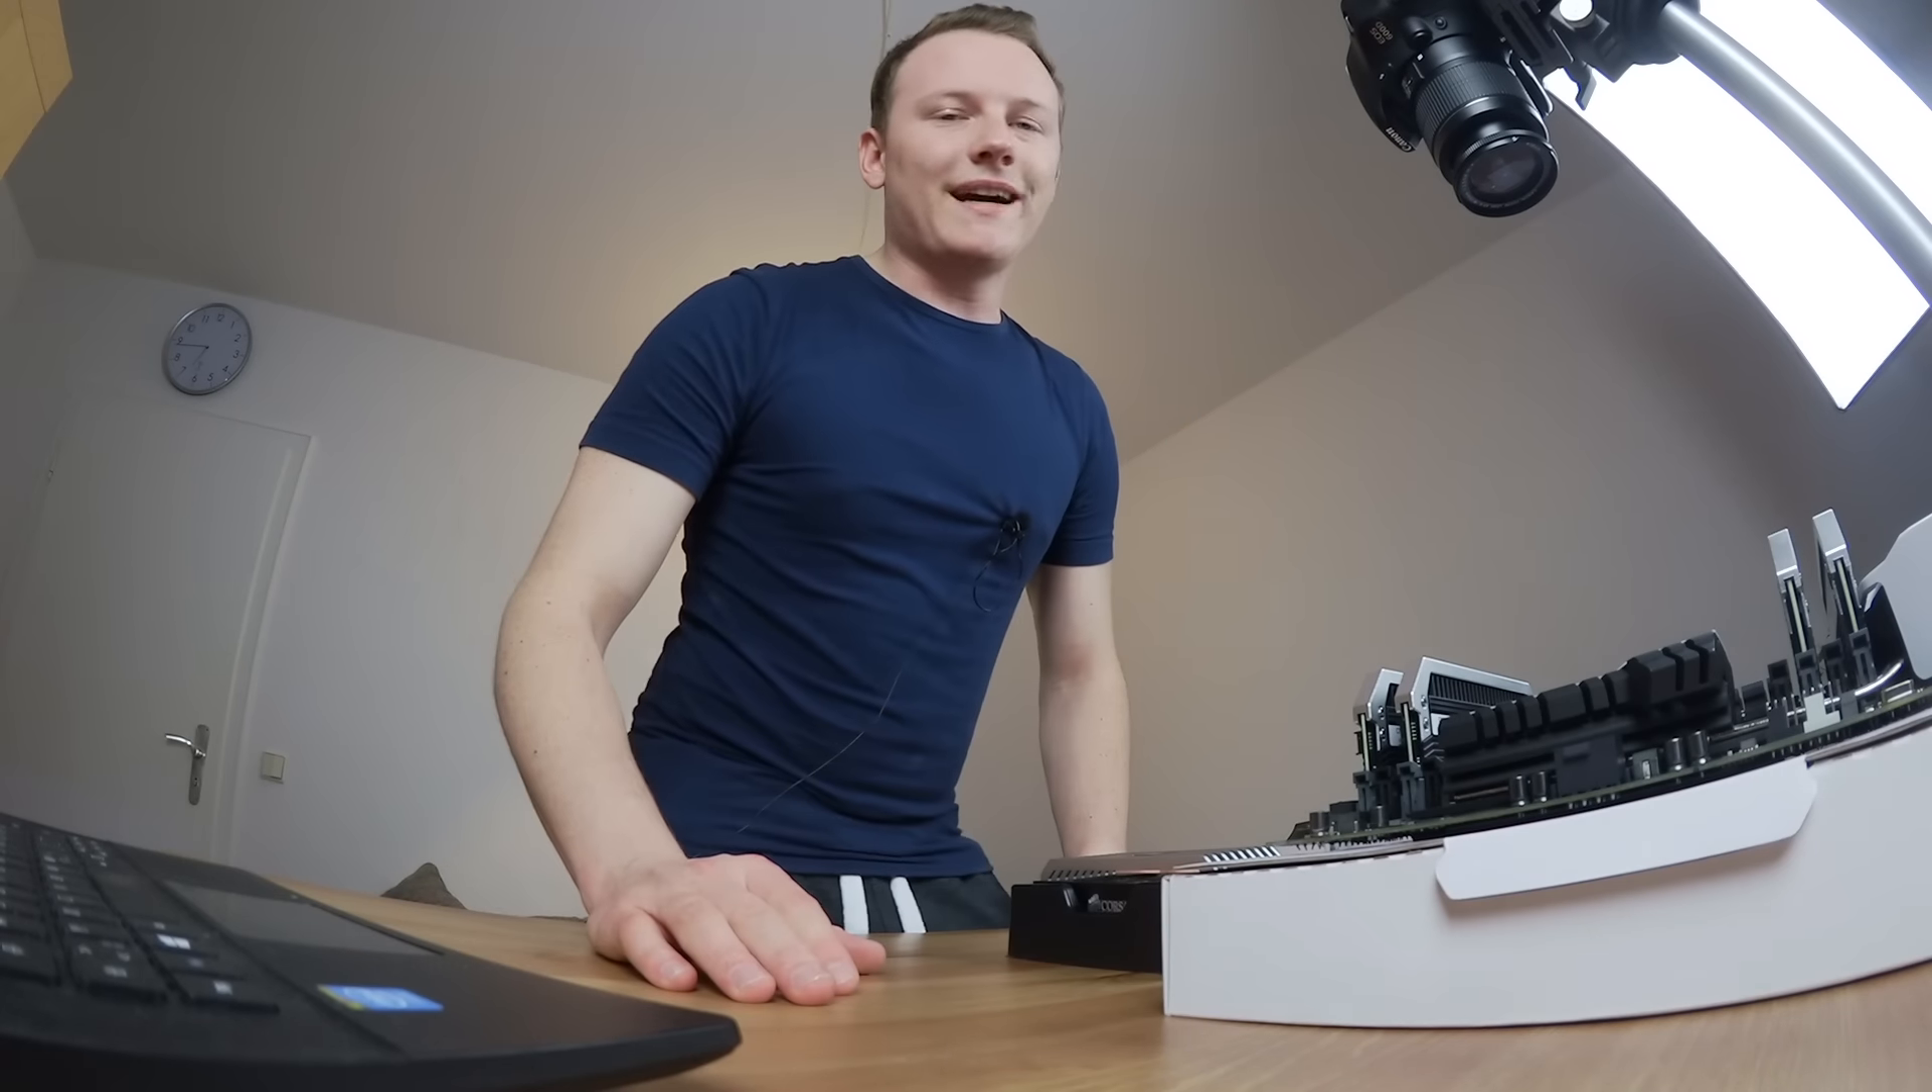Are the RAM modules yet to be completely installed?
No.